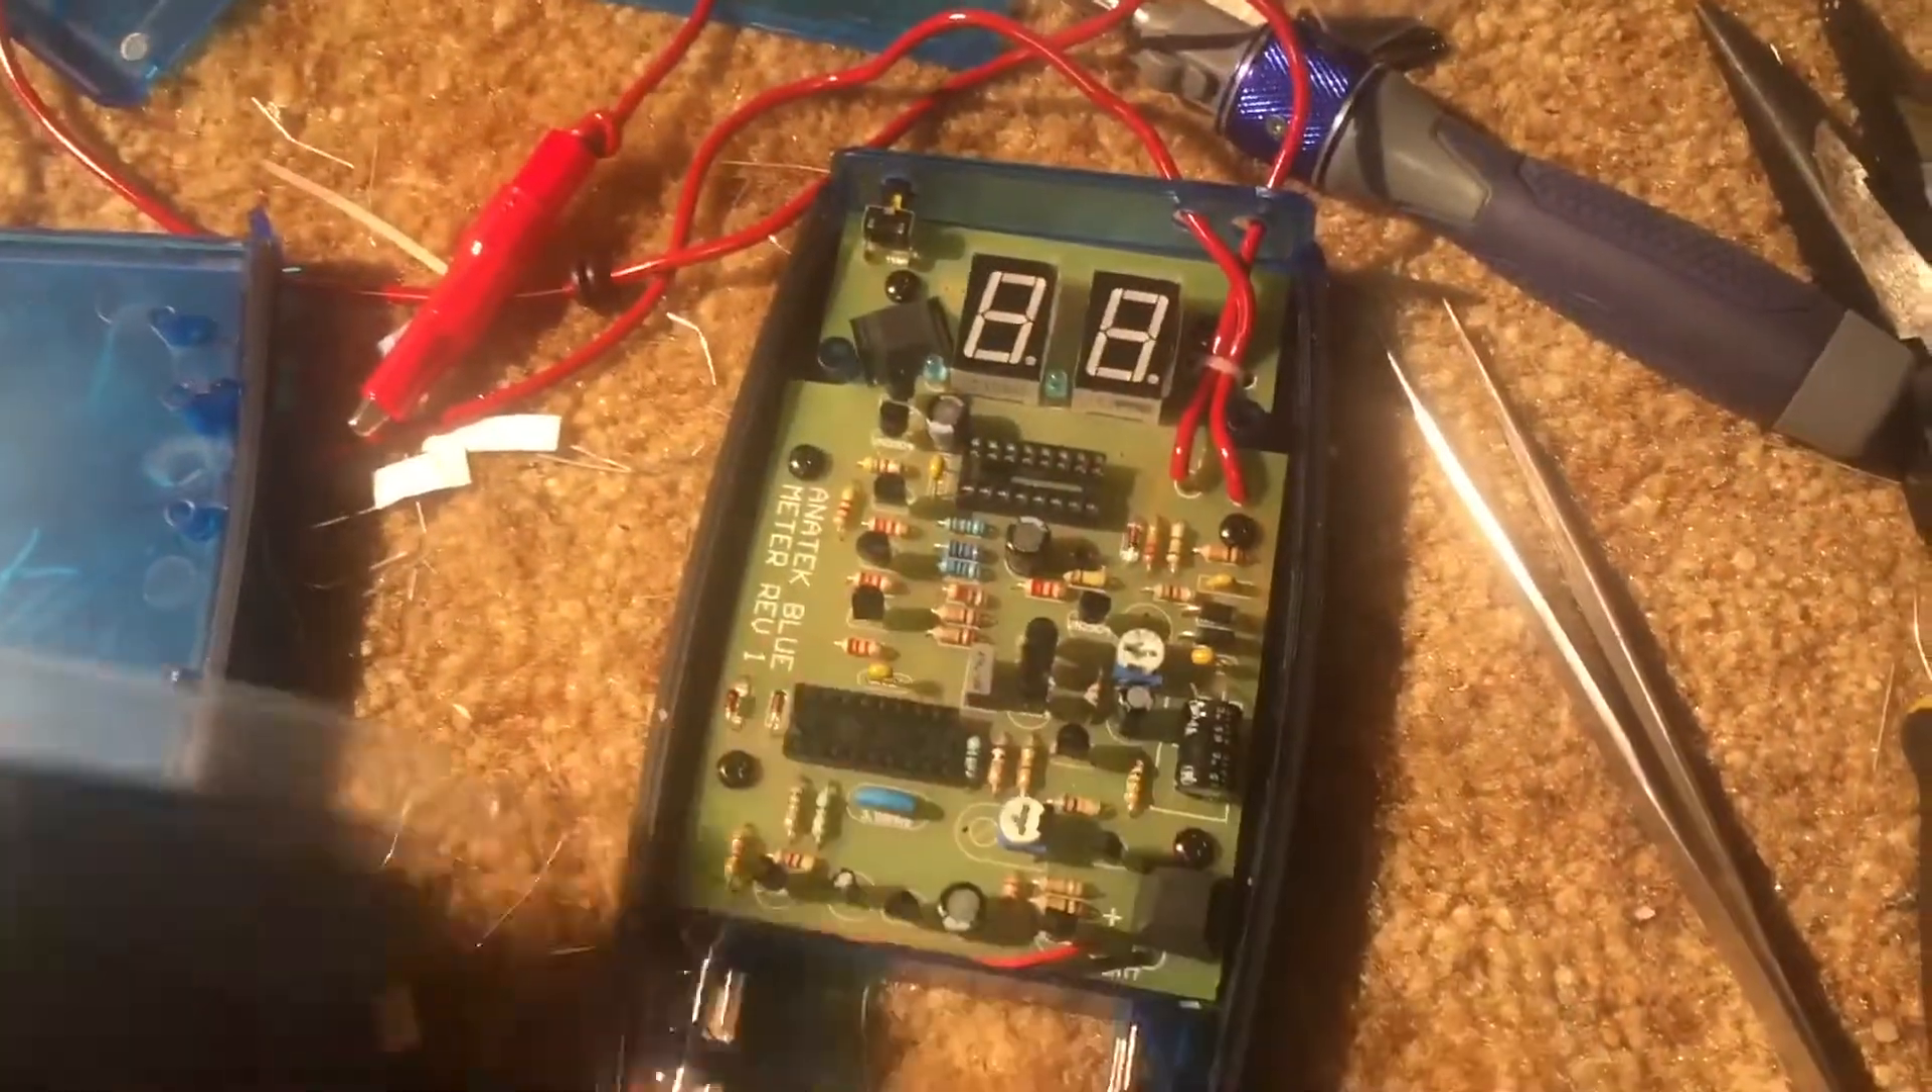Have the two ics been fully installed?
No.